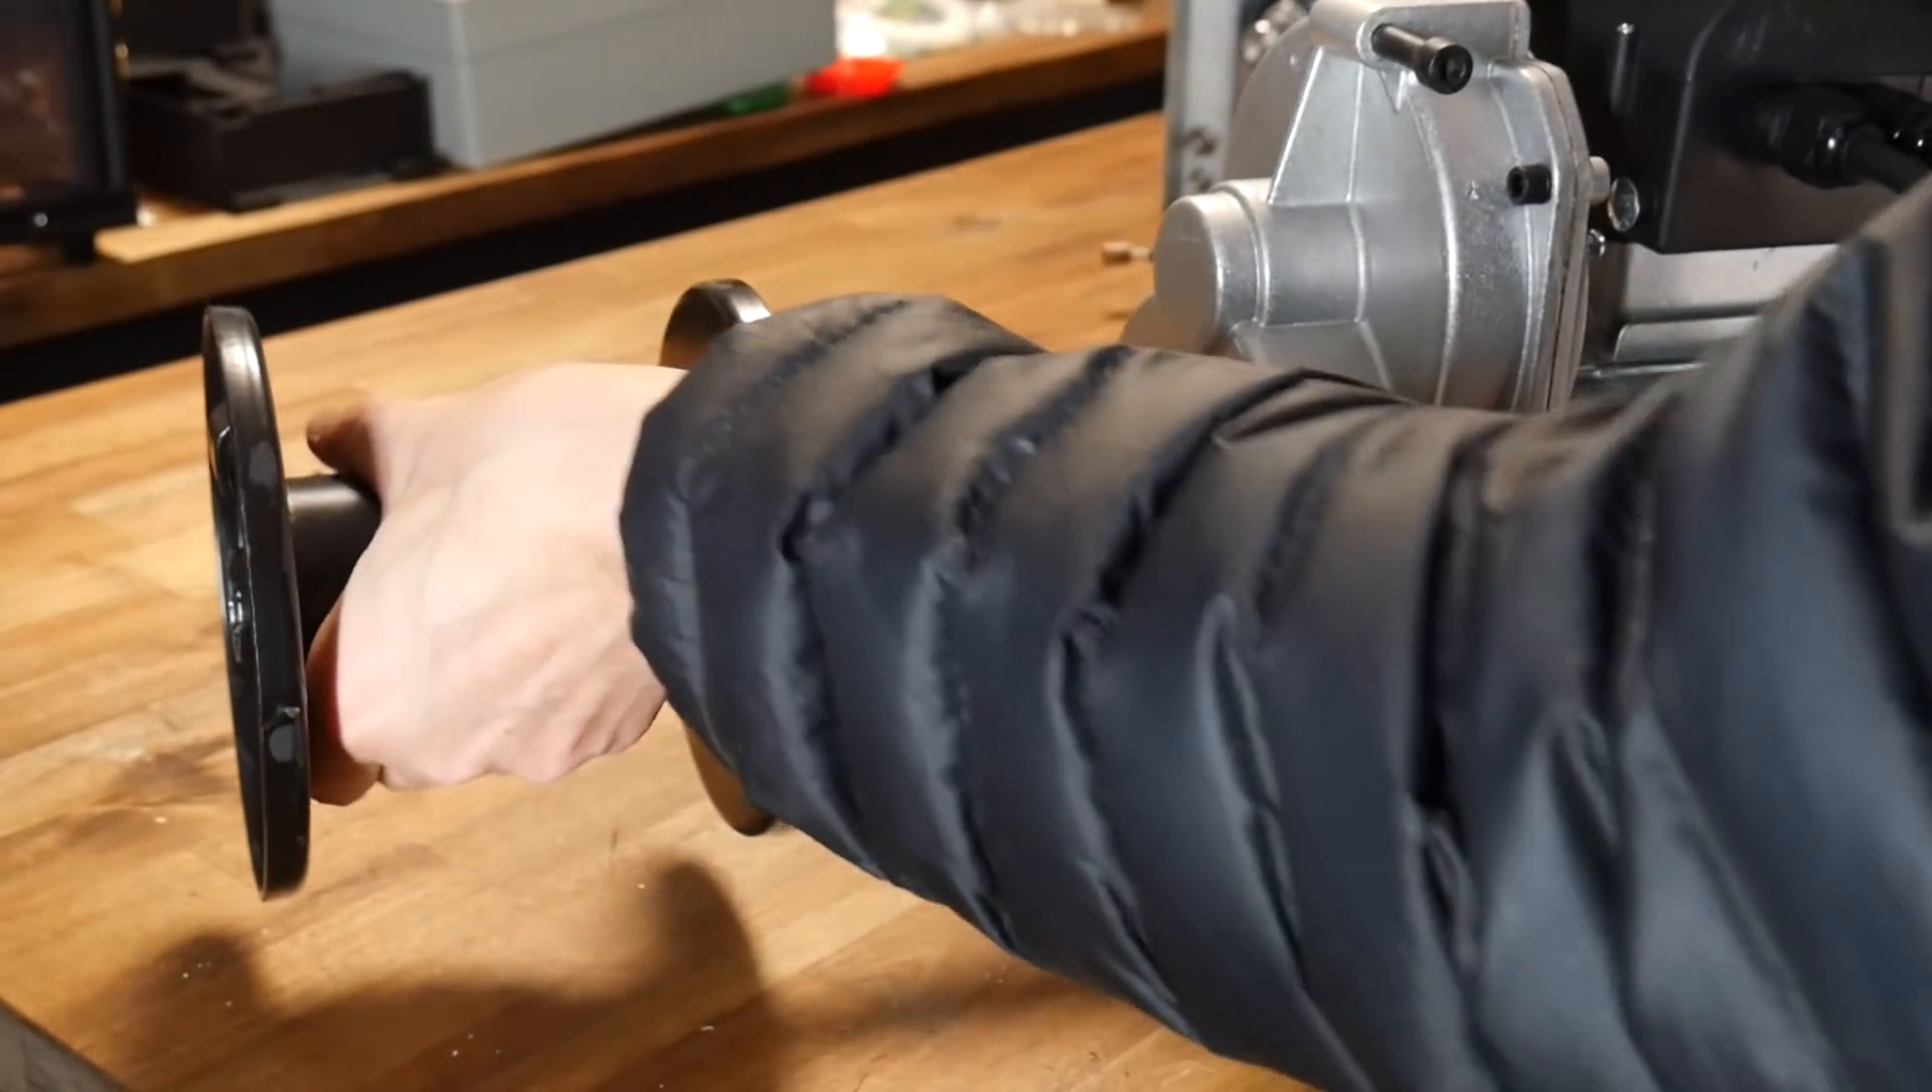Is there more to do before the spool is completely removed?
No.